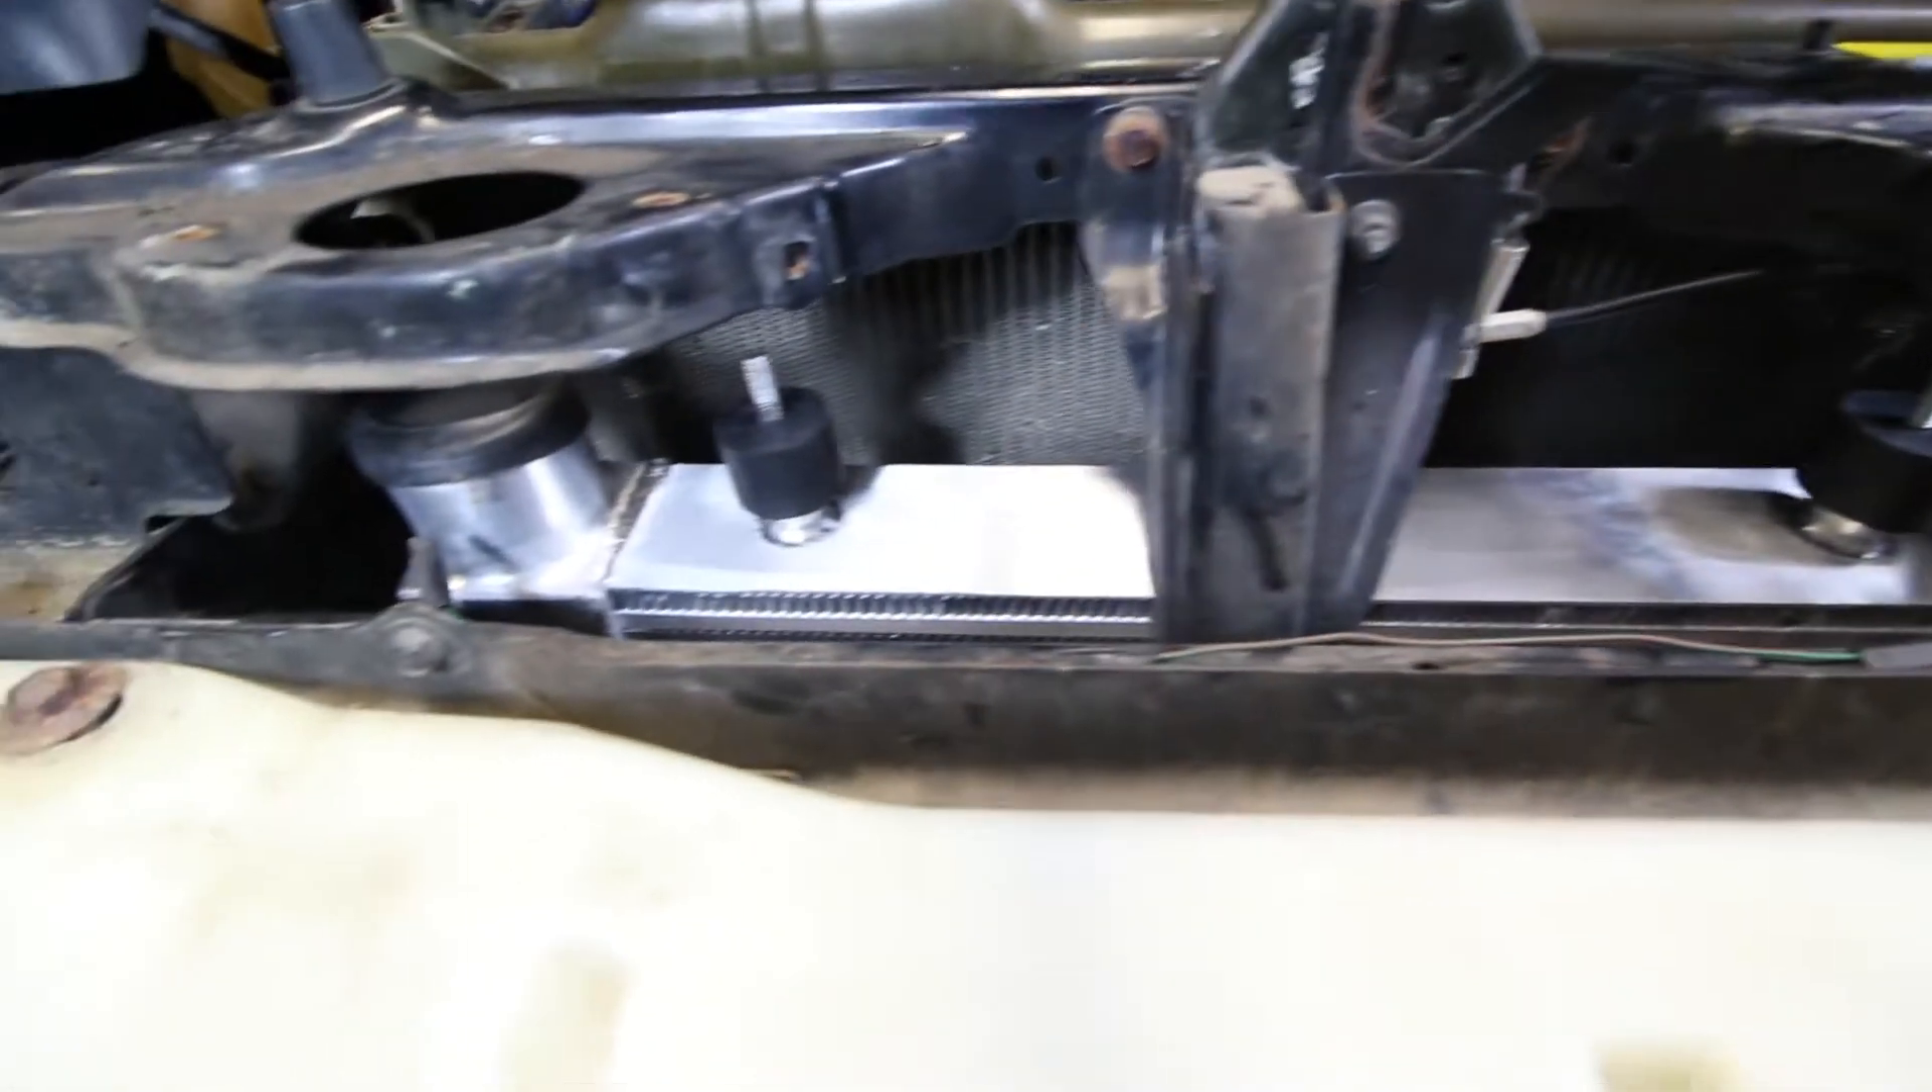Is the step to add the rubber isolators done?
Yes.